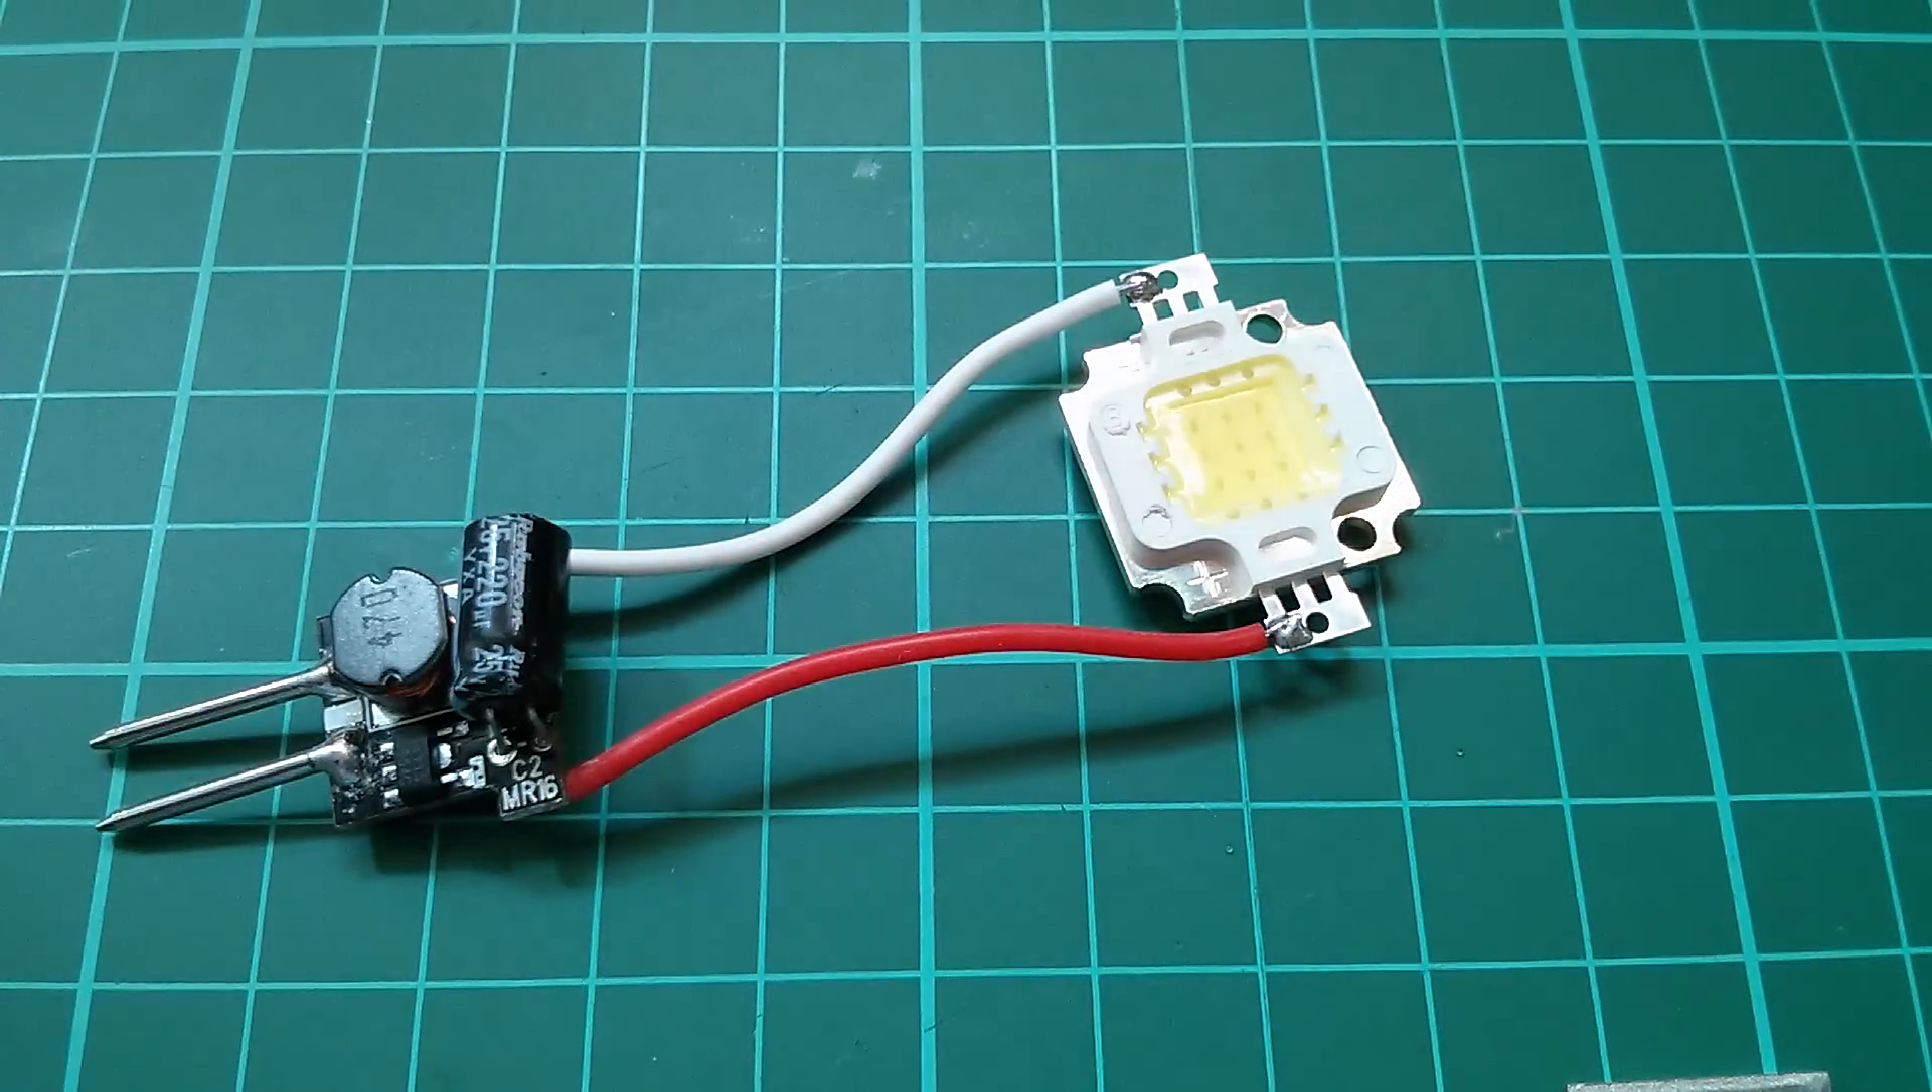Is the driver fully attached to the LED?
Yes.